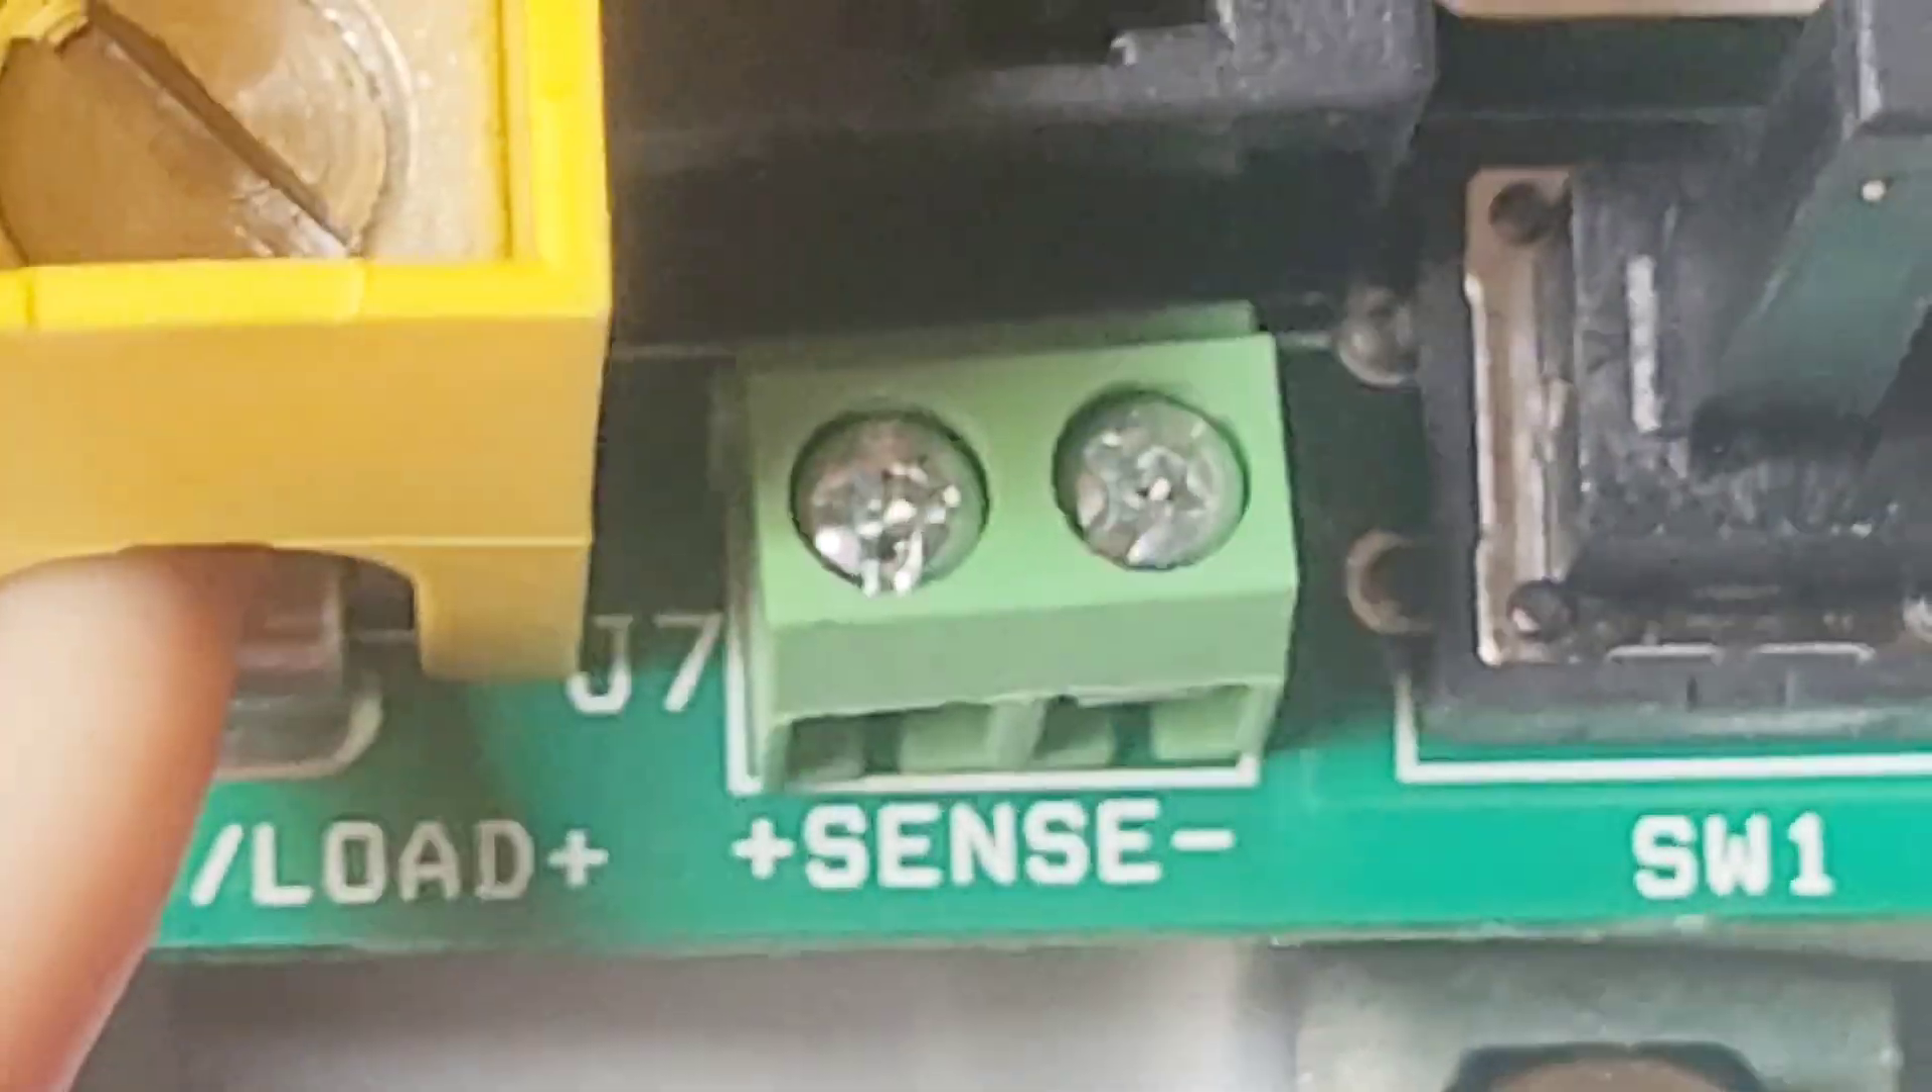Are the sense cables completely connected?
No.